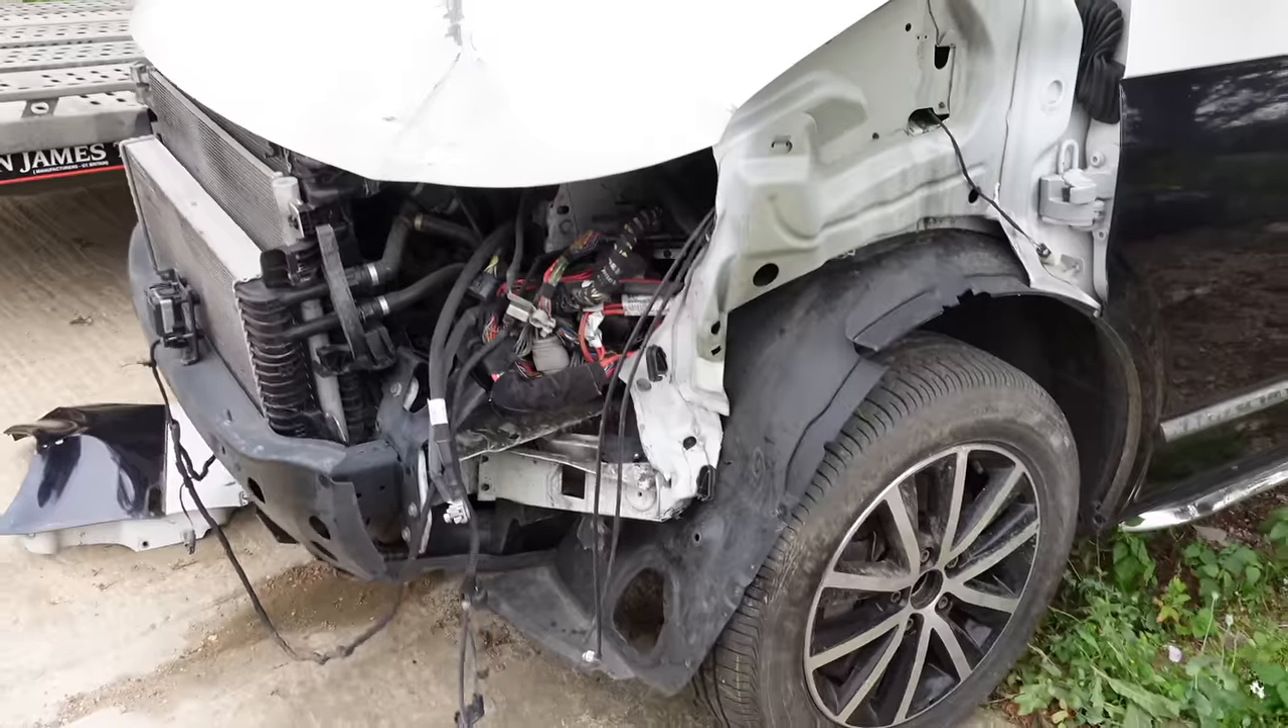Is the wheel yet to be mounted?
No.